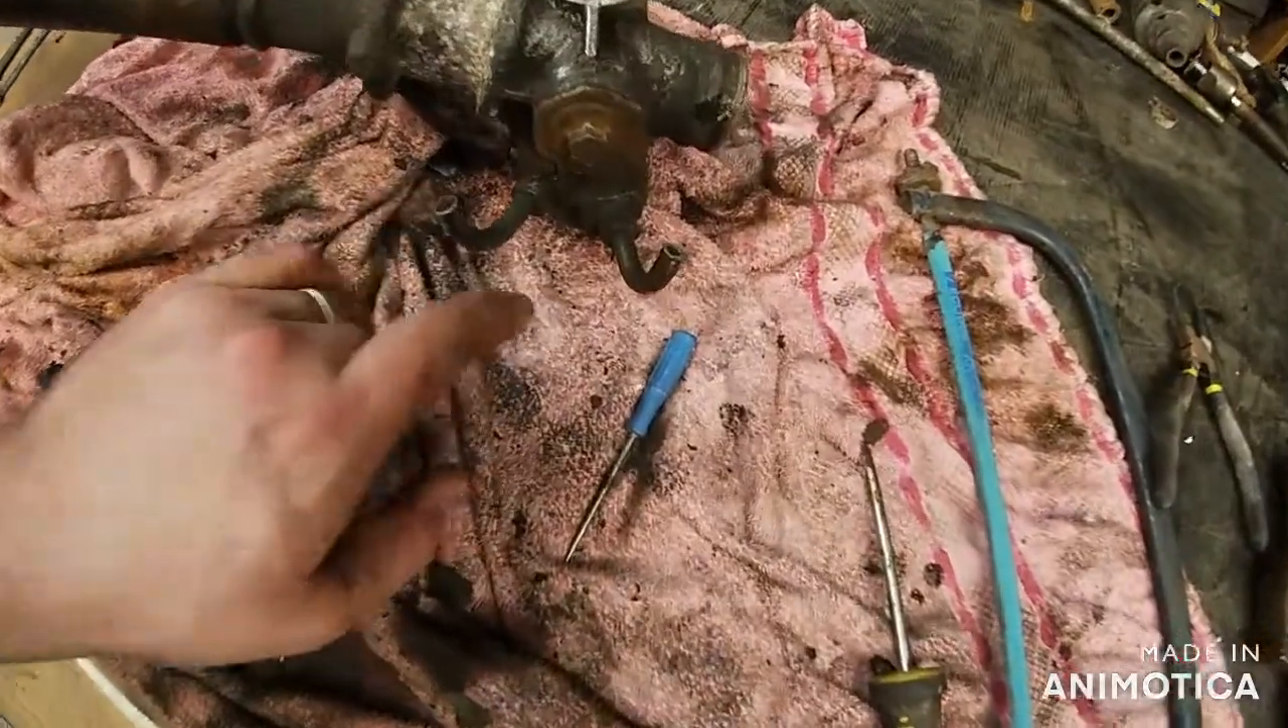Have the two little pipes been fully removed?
No.